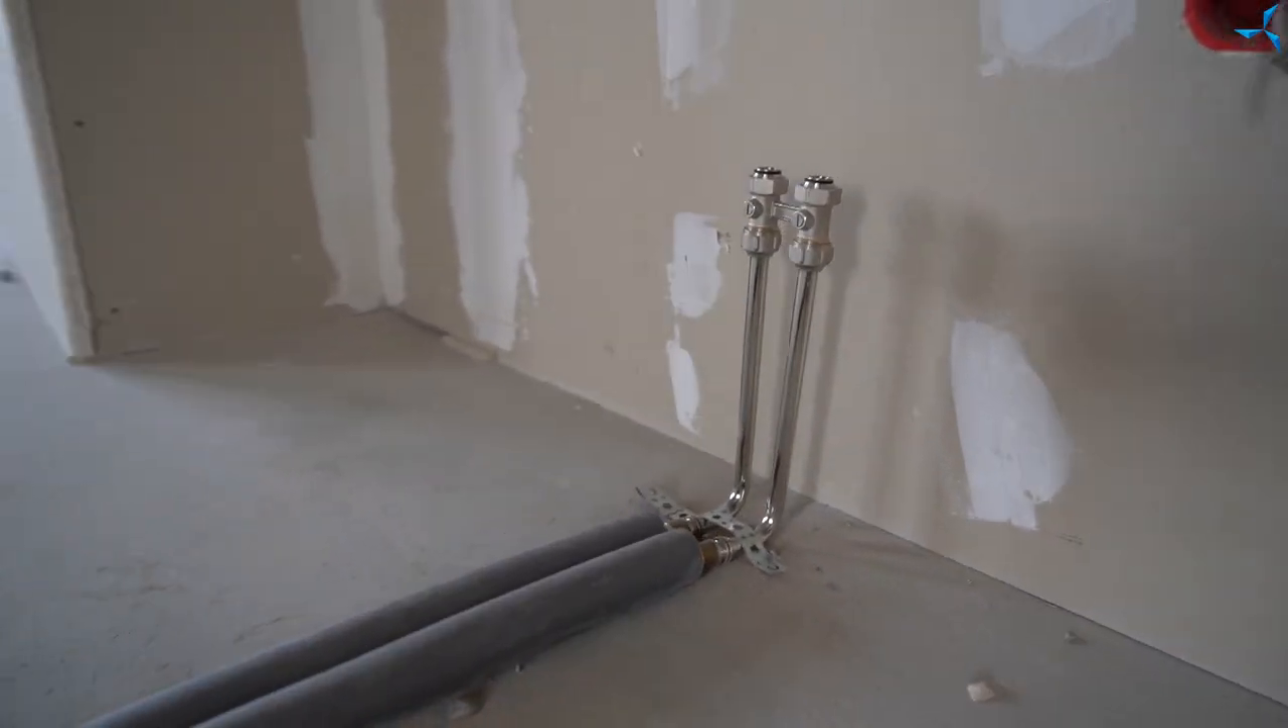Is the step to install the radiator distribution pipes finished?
Yes.